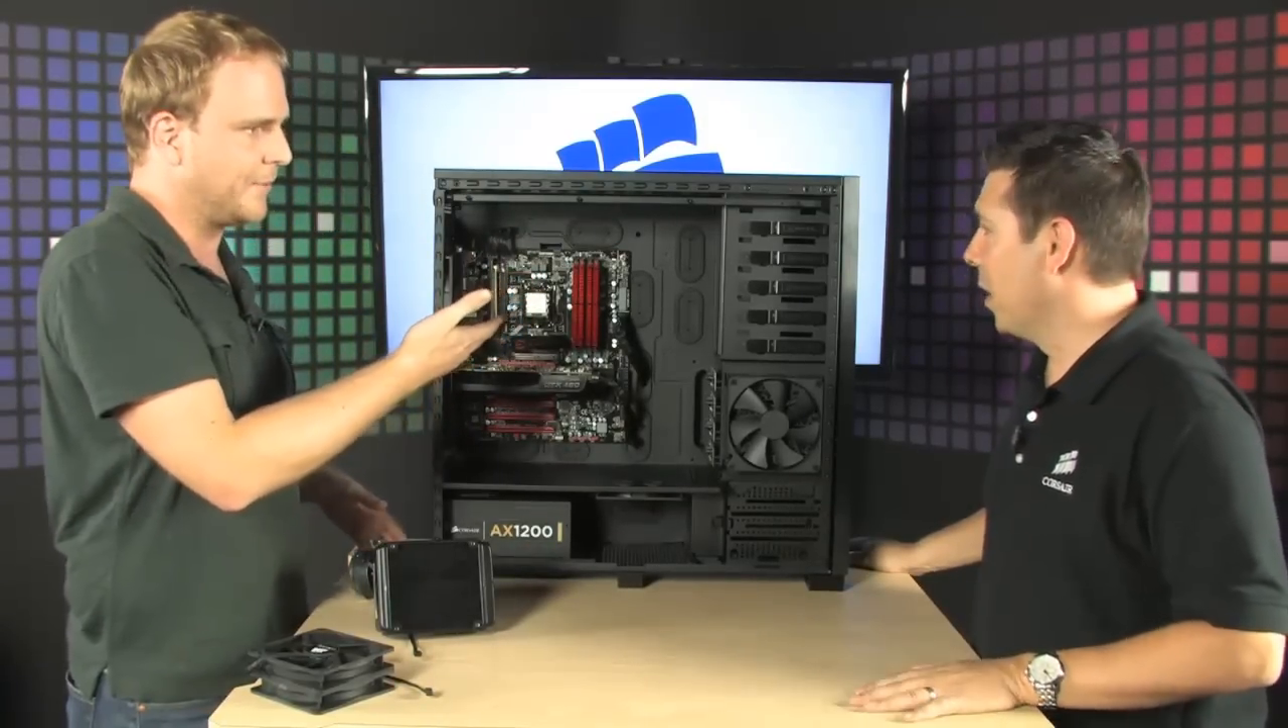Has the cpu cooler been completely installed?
No.